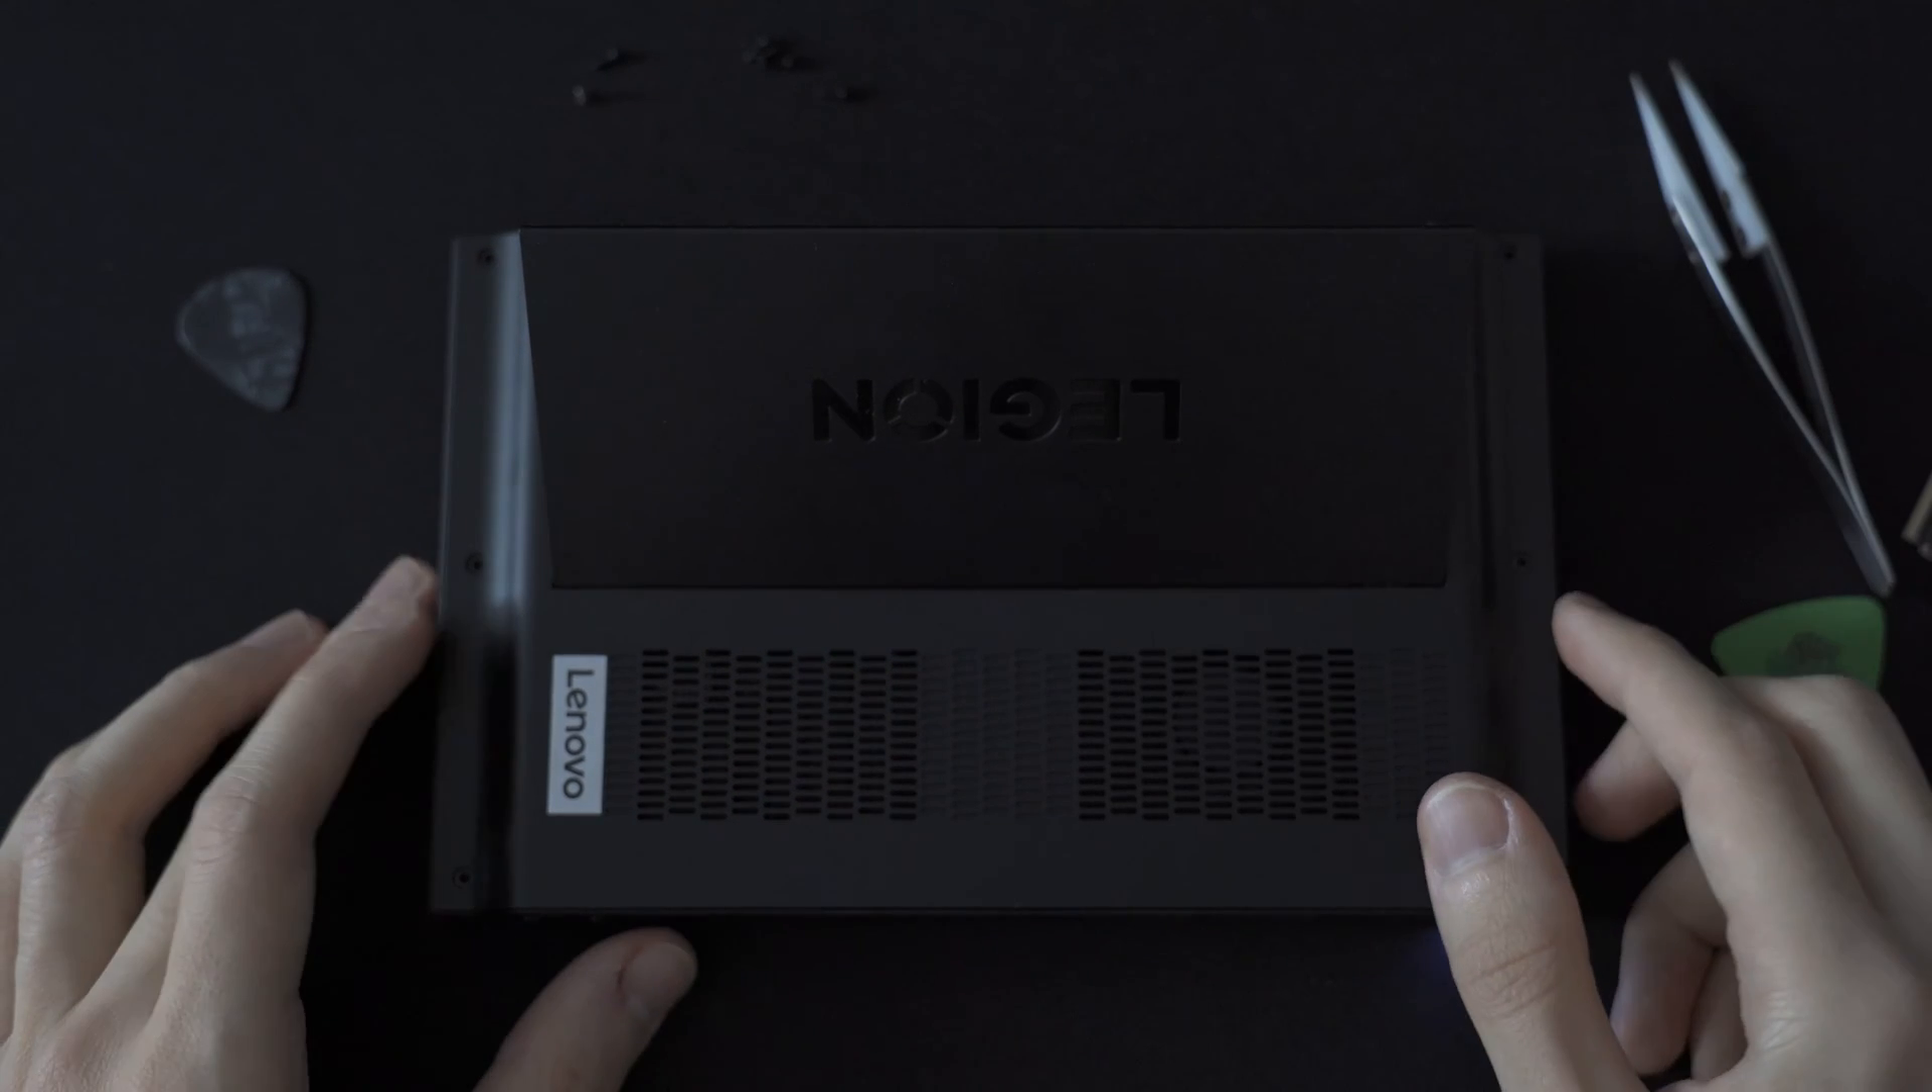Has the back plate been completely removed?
No.